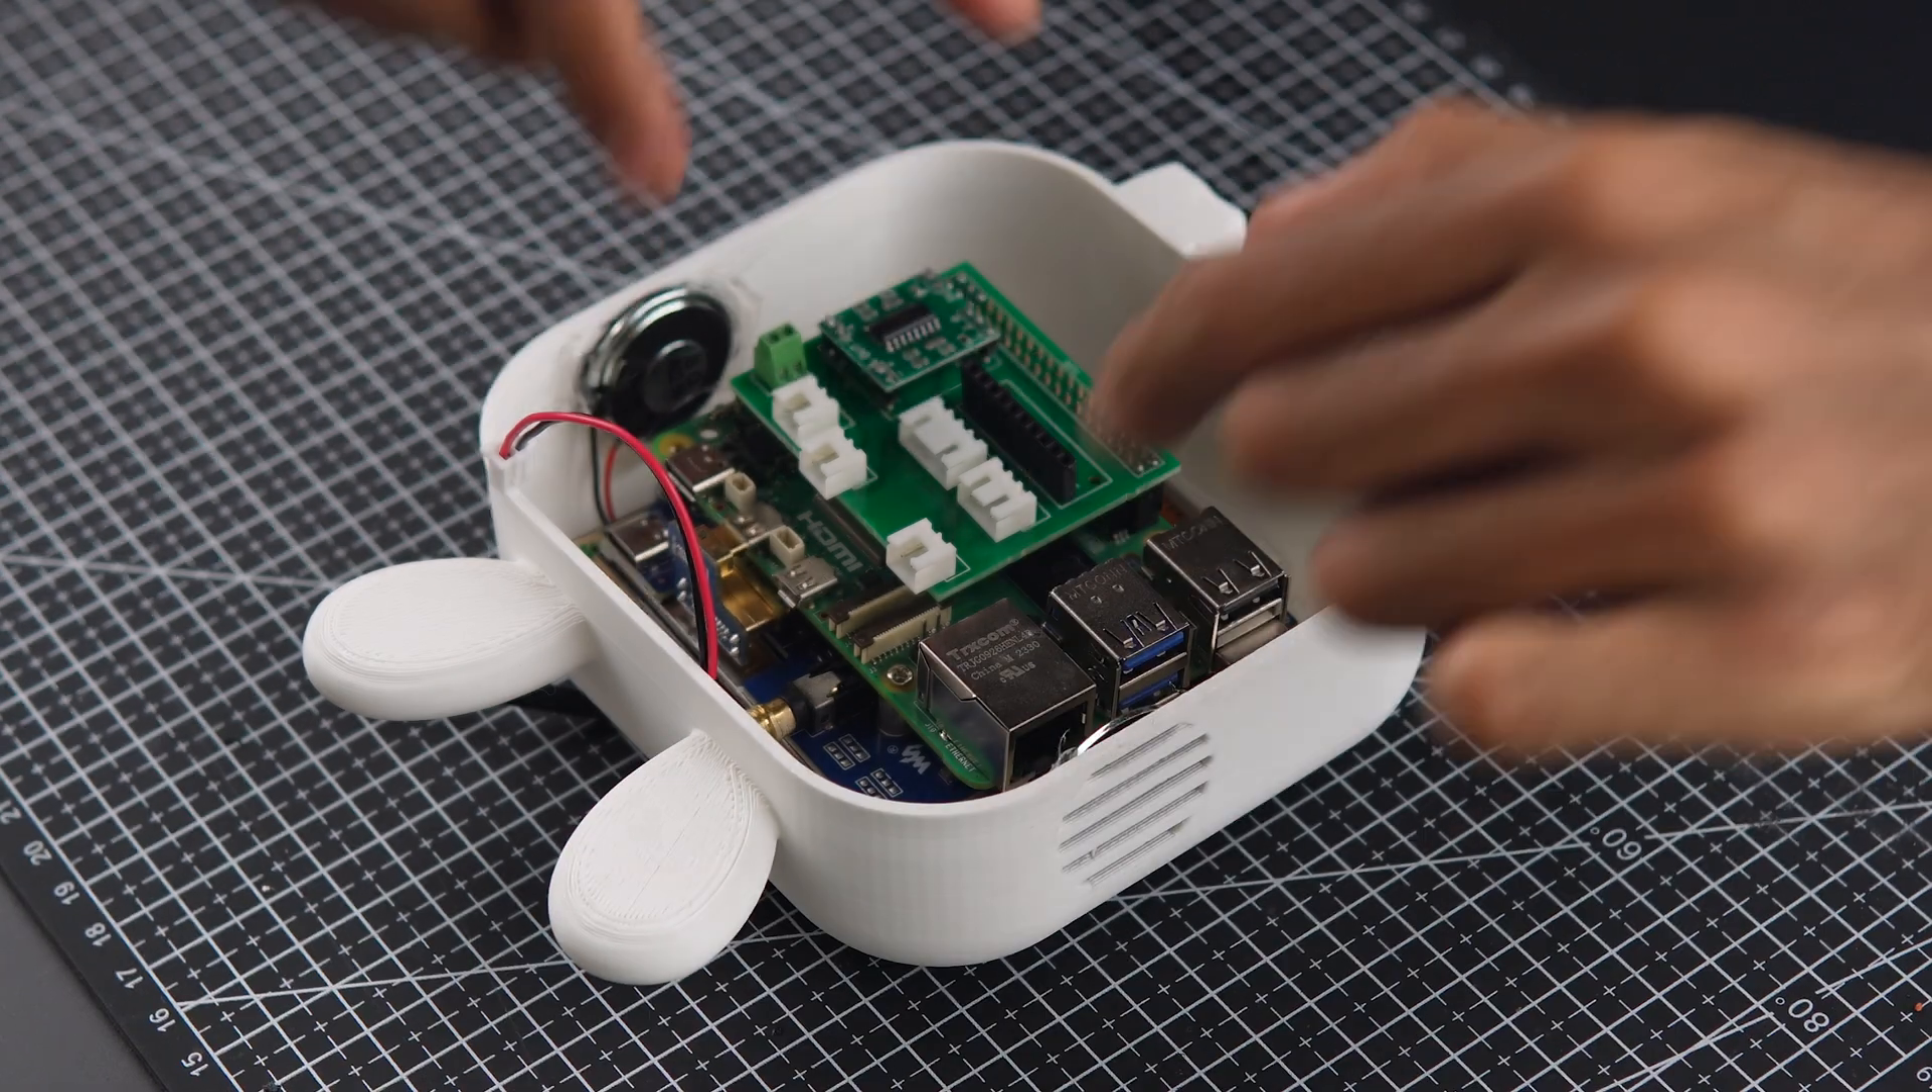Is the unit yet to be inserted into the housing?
No.